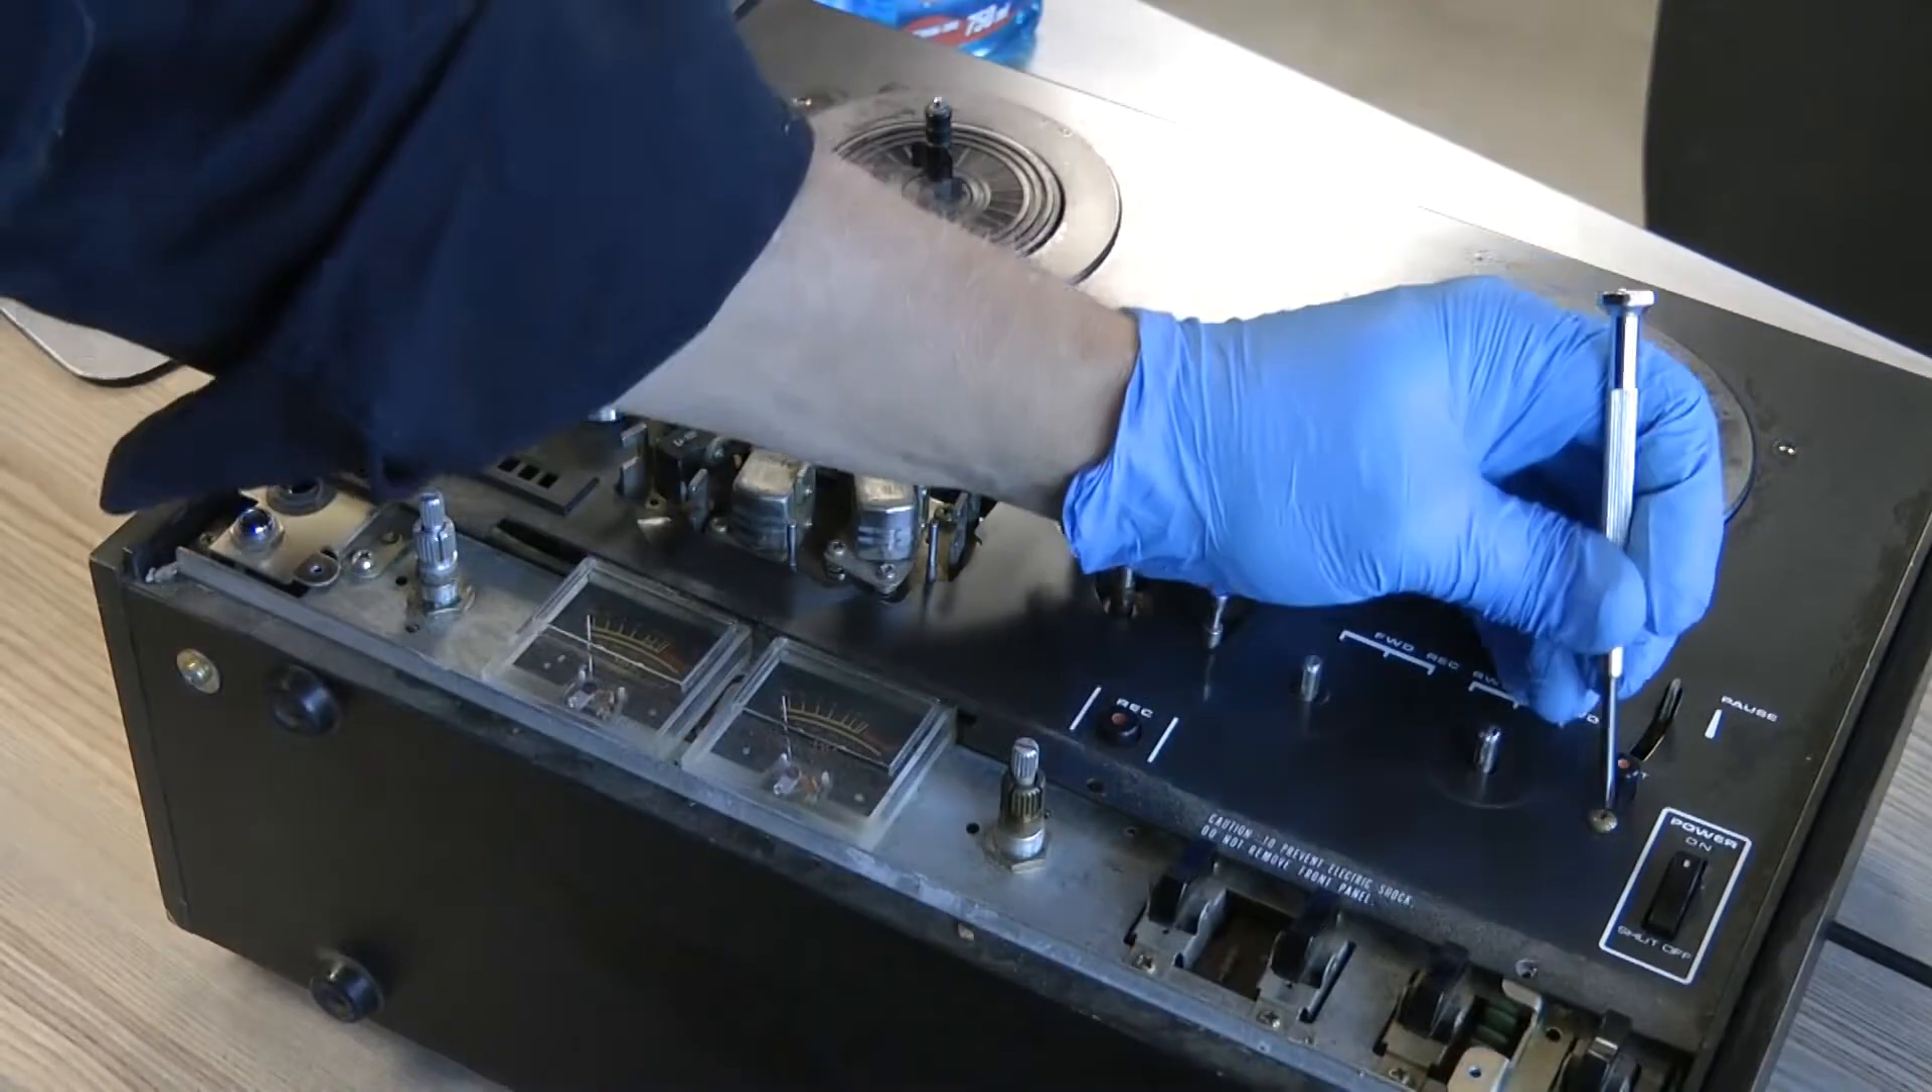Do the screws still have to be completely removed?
Yes.